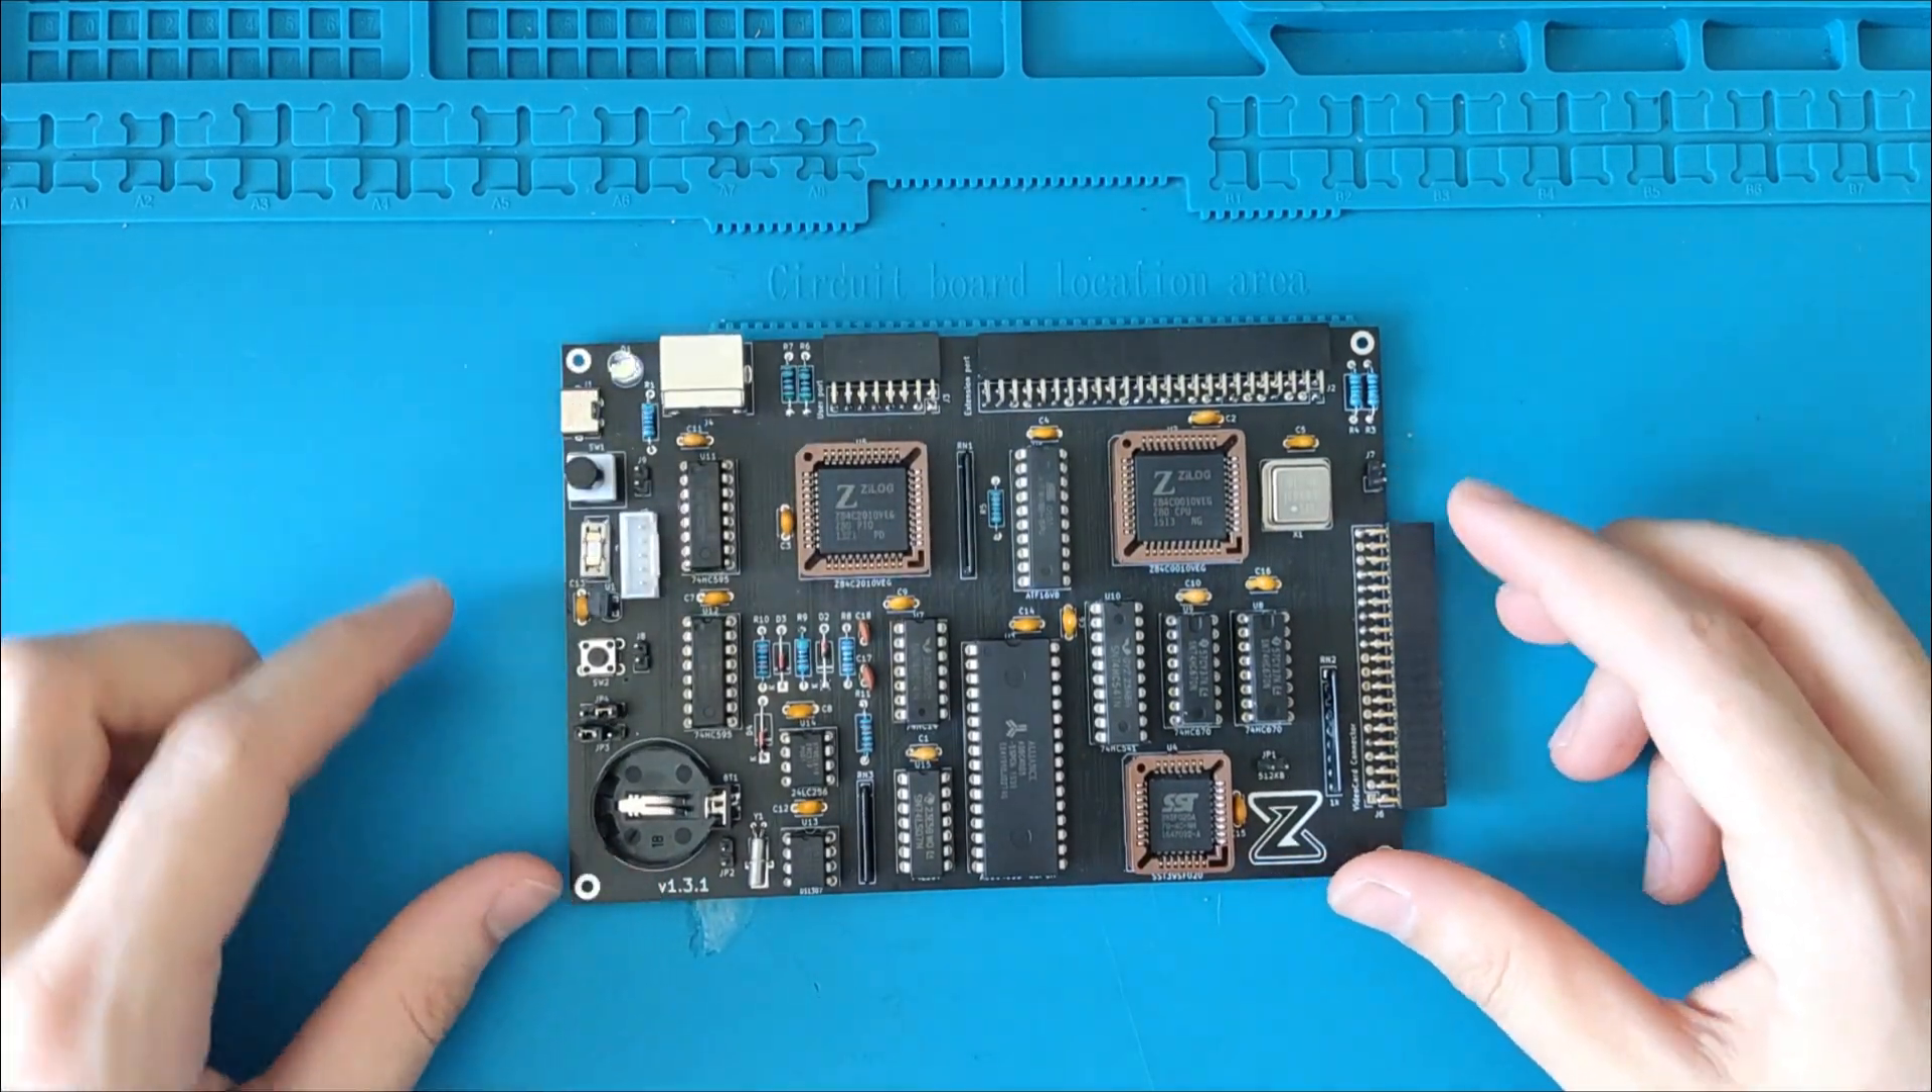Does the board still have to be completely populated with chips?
No.